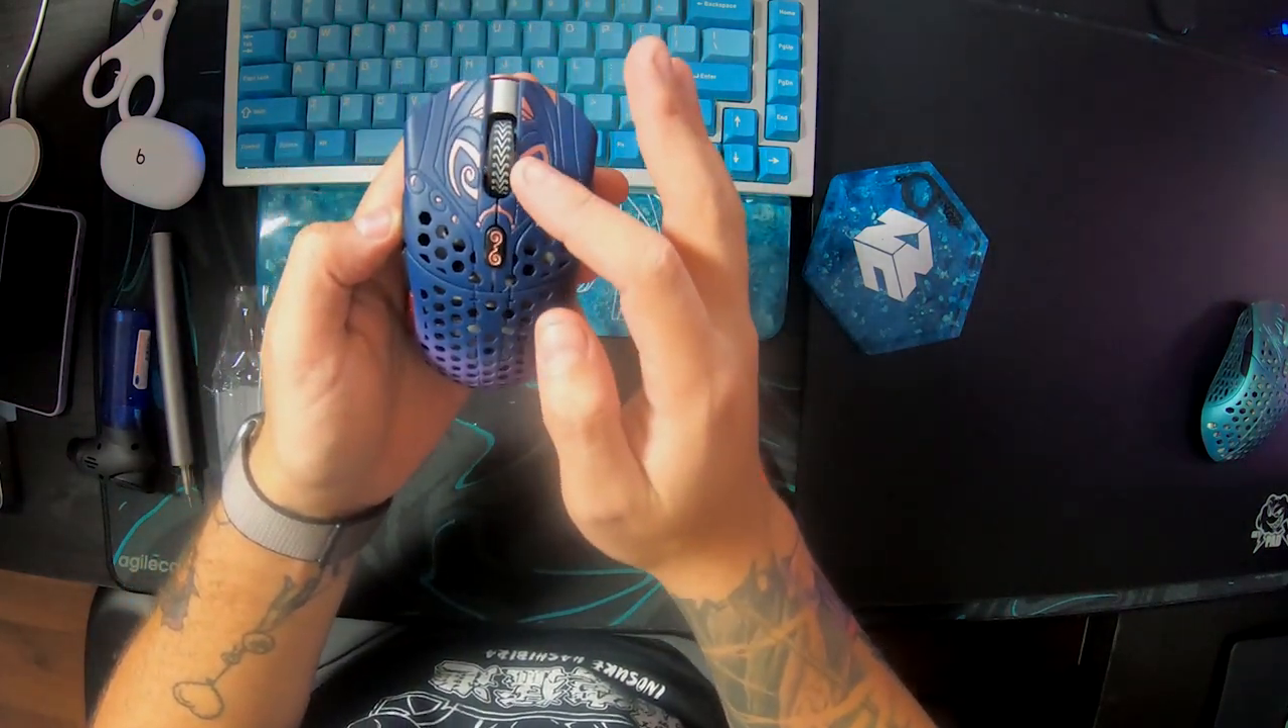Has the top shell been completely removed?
No.